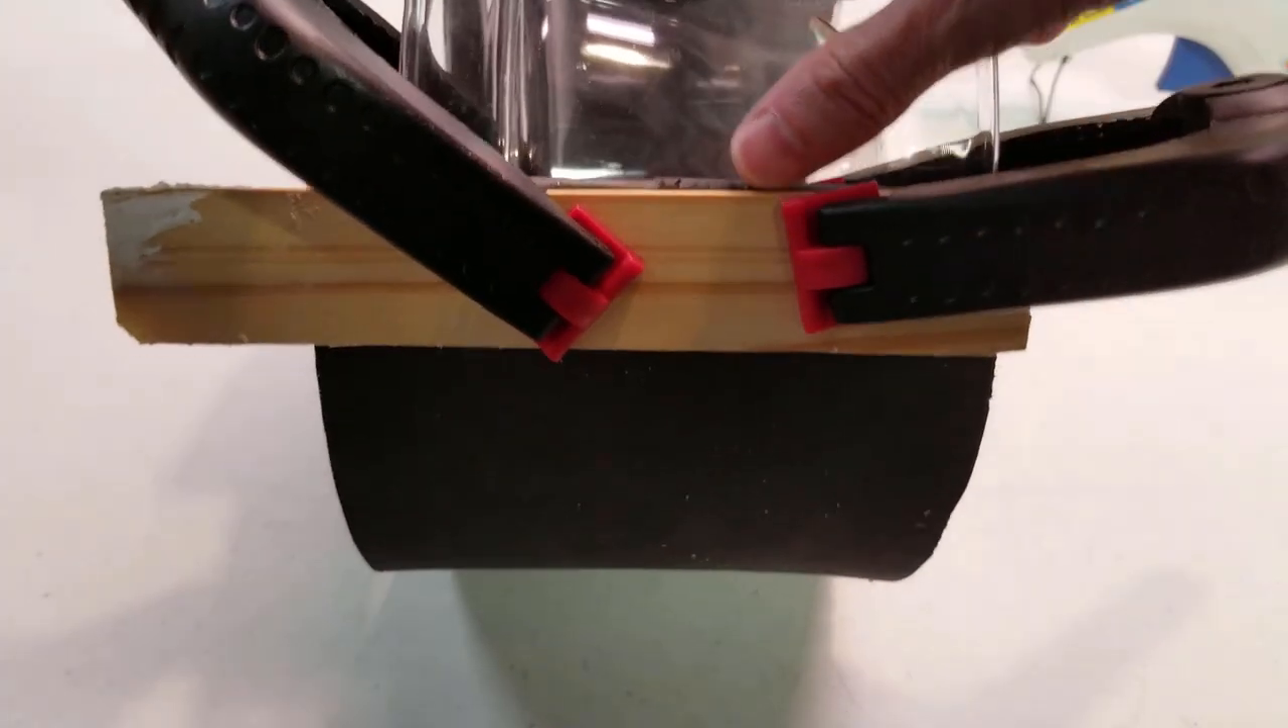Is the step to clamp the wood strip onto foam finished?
Yes.